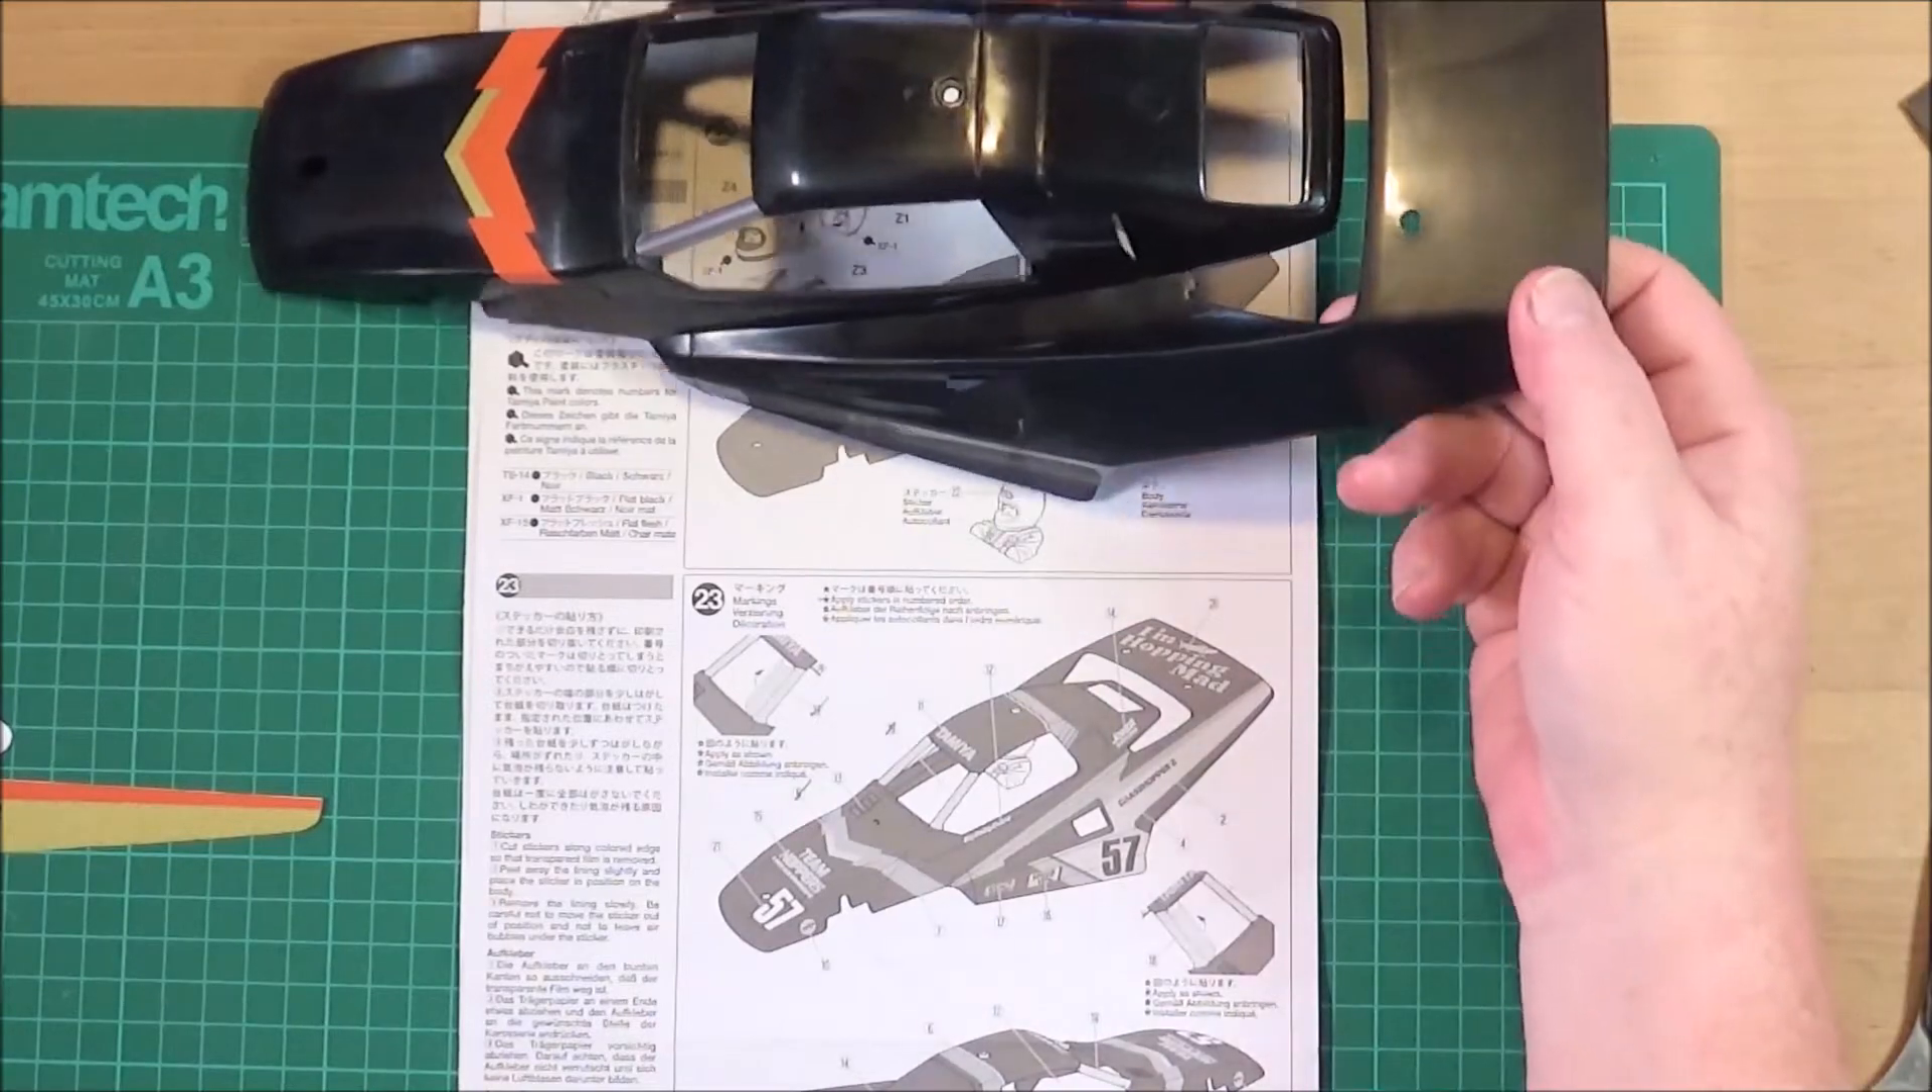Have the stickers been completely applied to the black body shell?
No.